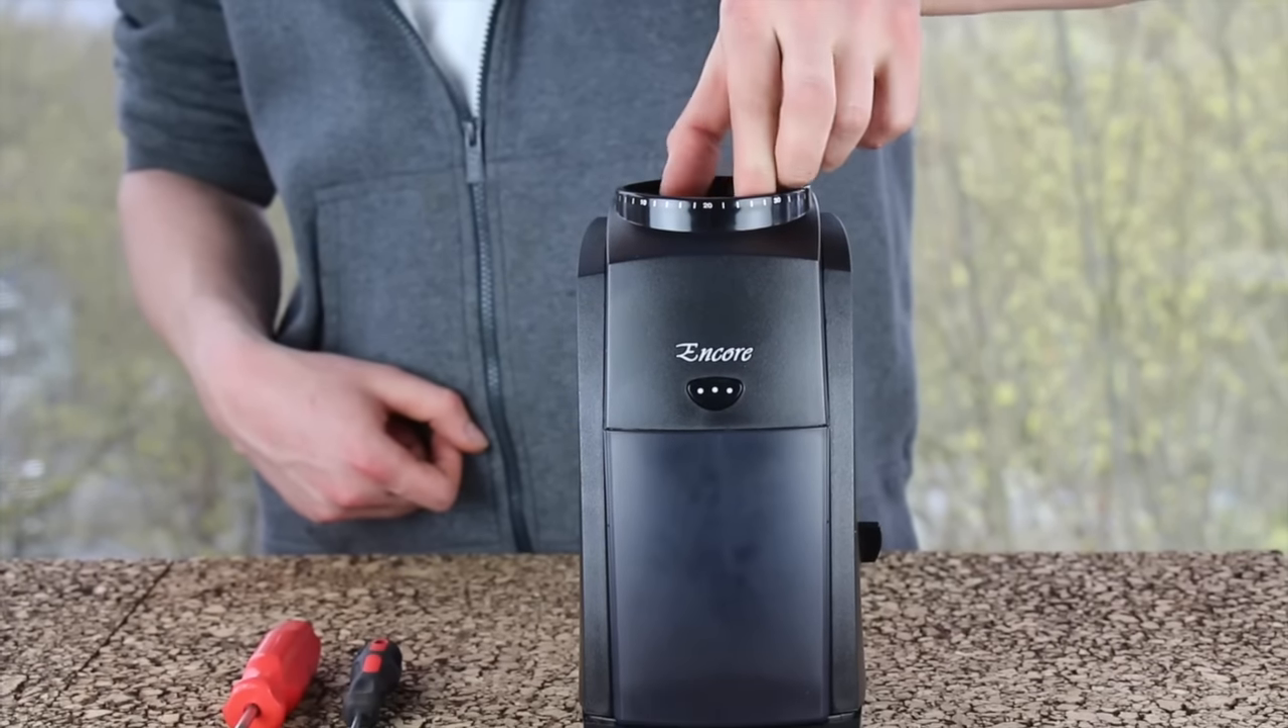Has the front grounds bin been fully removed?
No.